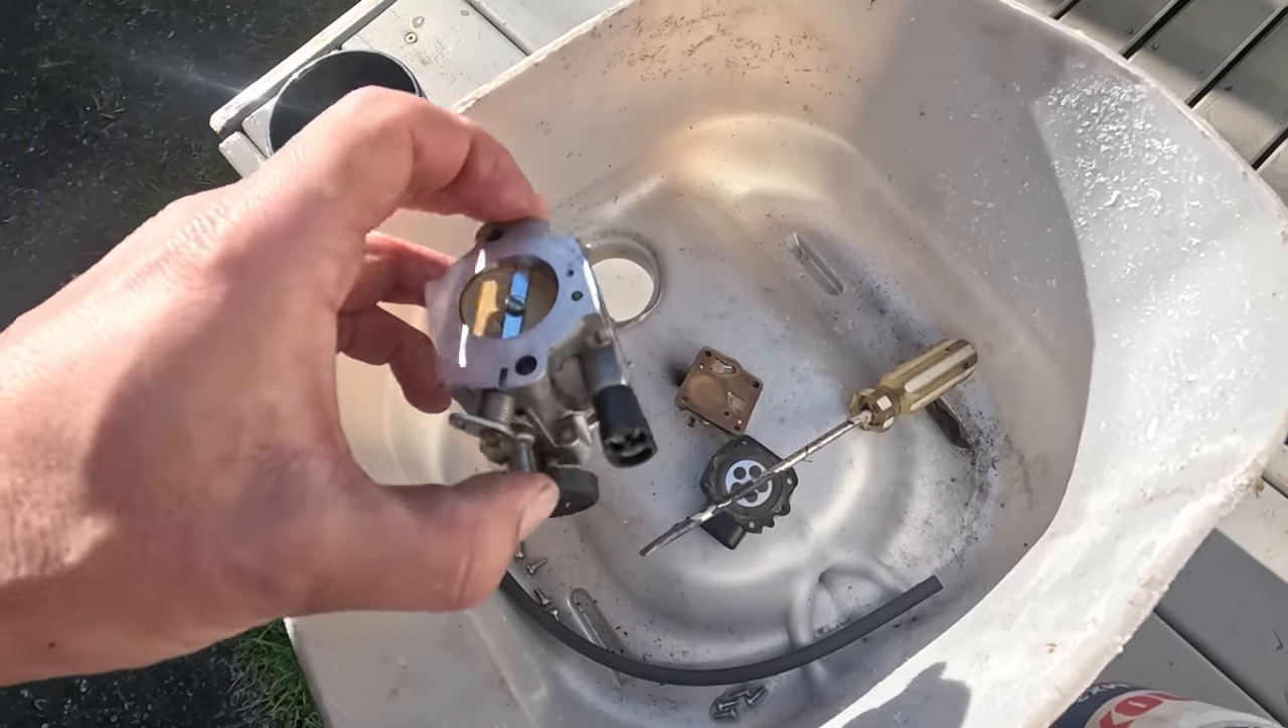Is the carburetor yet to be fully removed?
No.